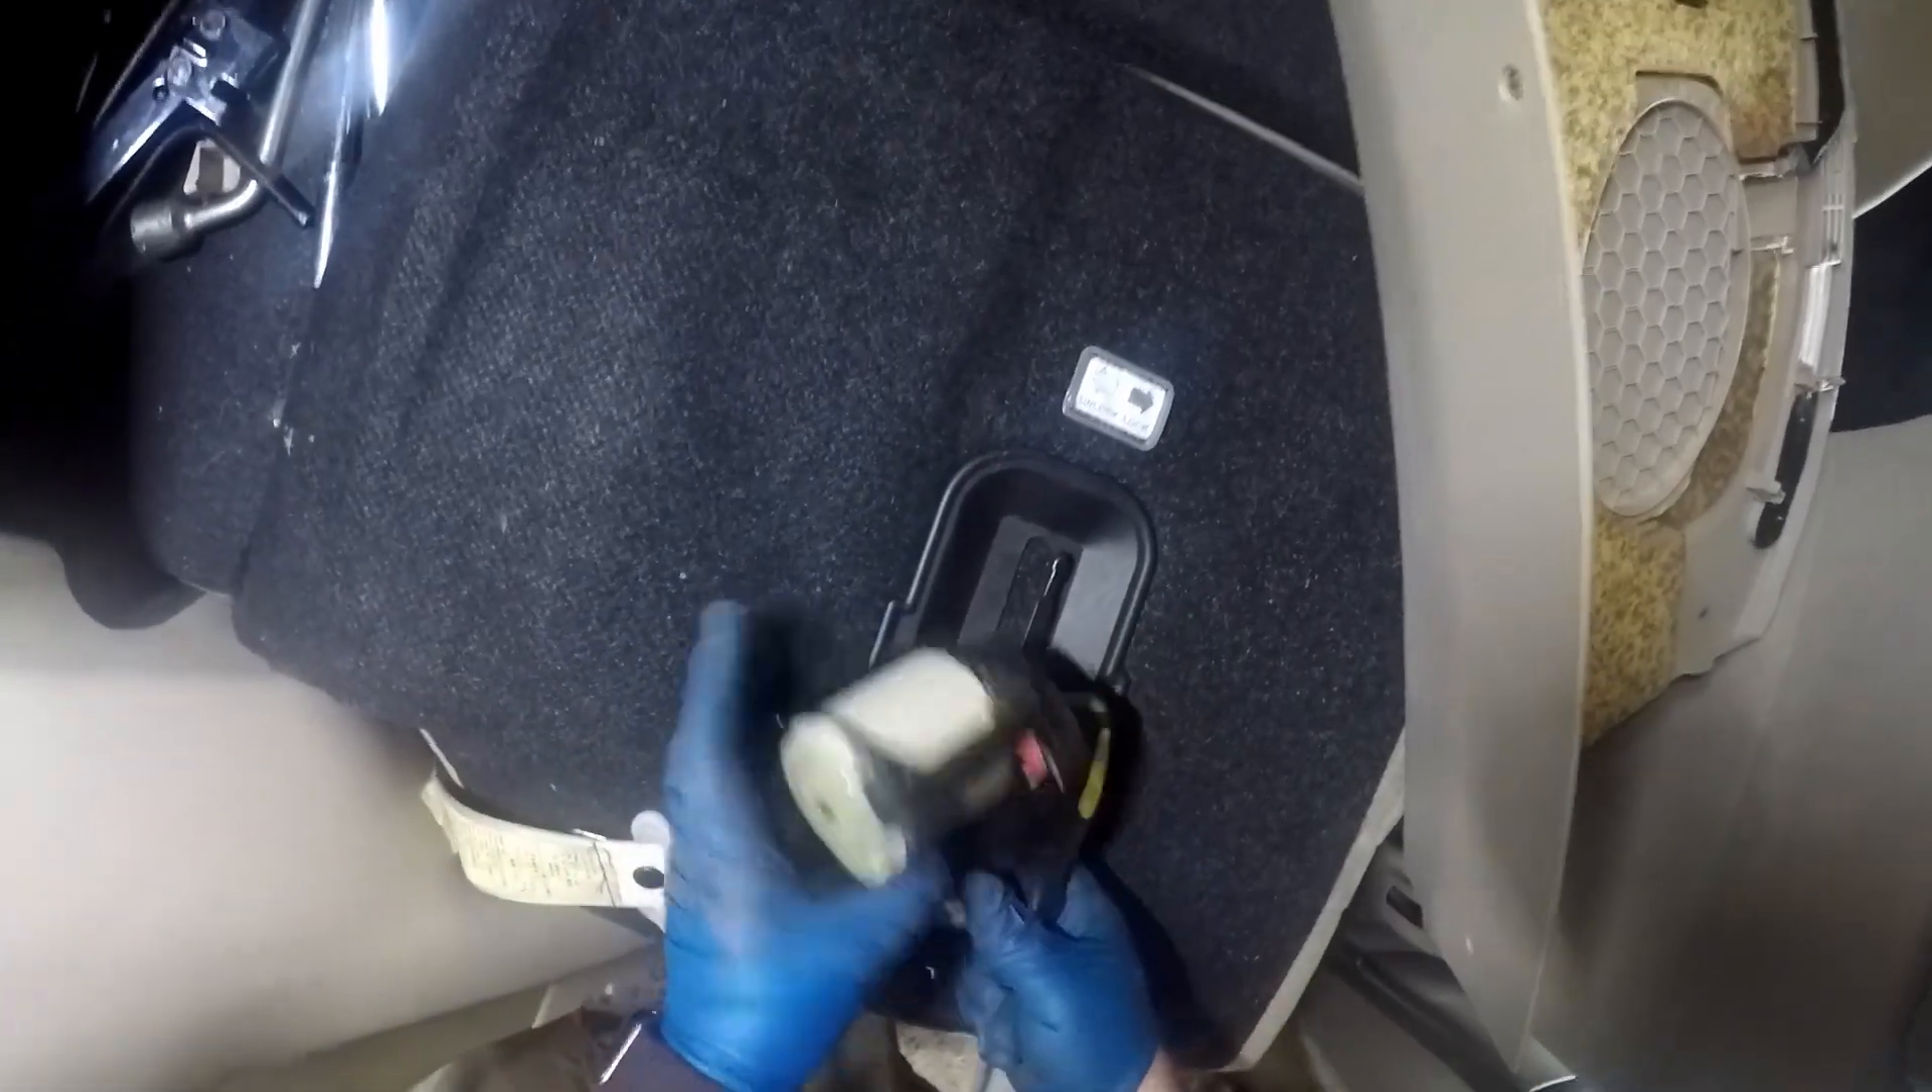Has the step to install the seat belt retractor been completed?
No.